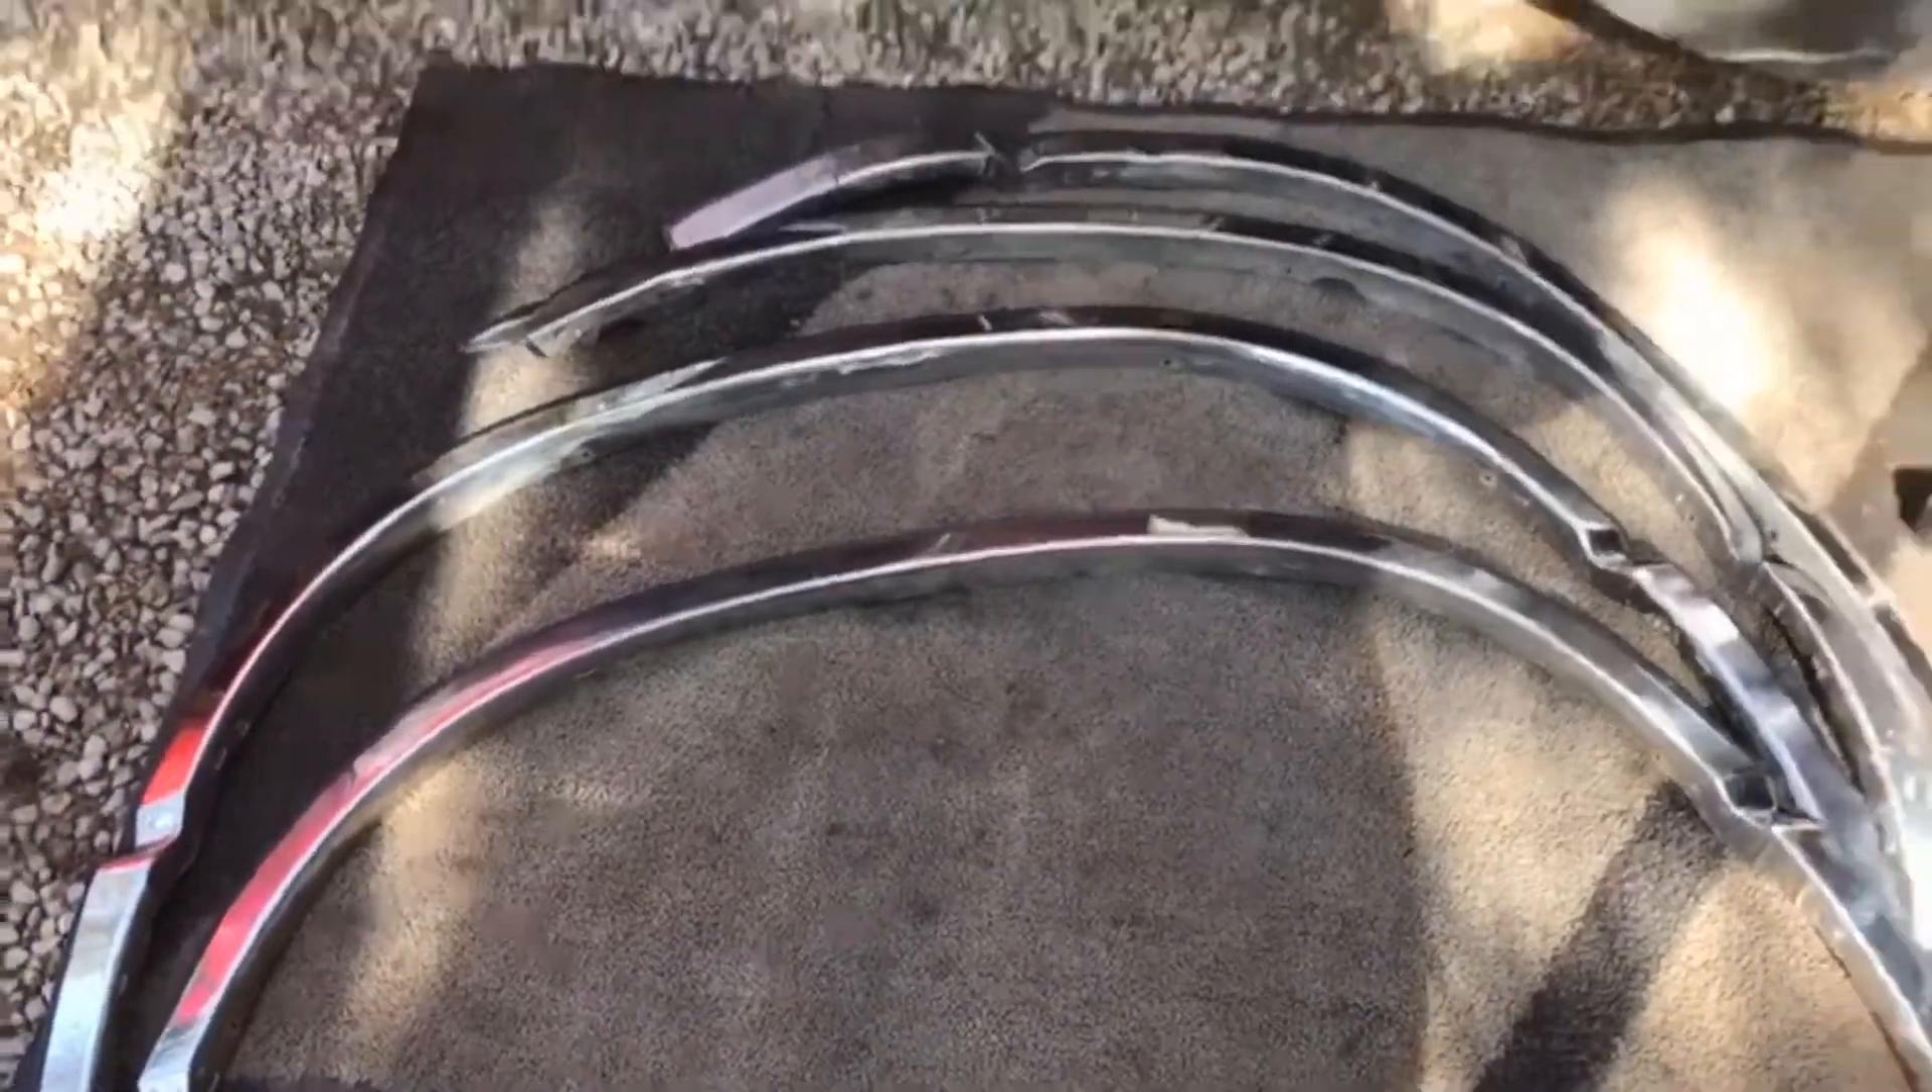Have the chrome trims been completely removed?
Yes.